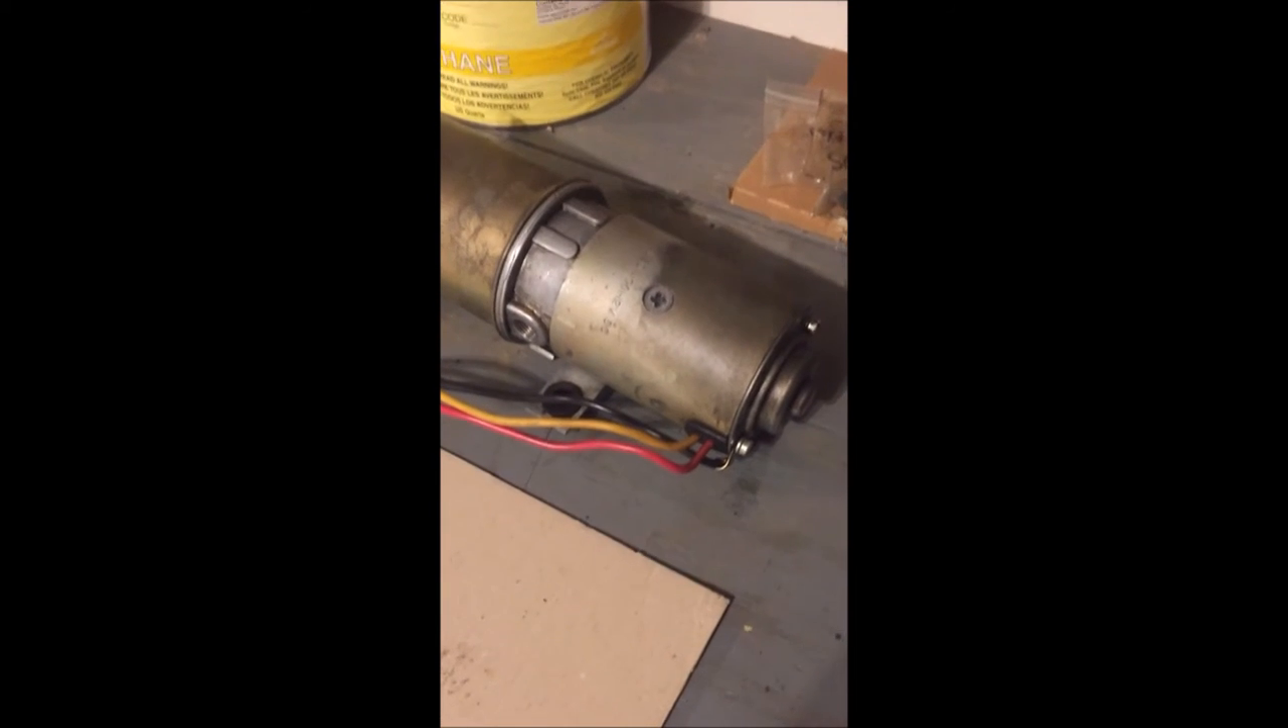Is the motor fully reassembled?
Yes.